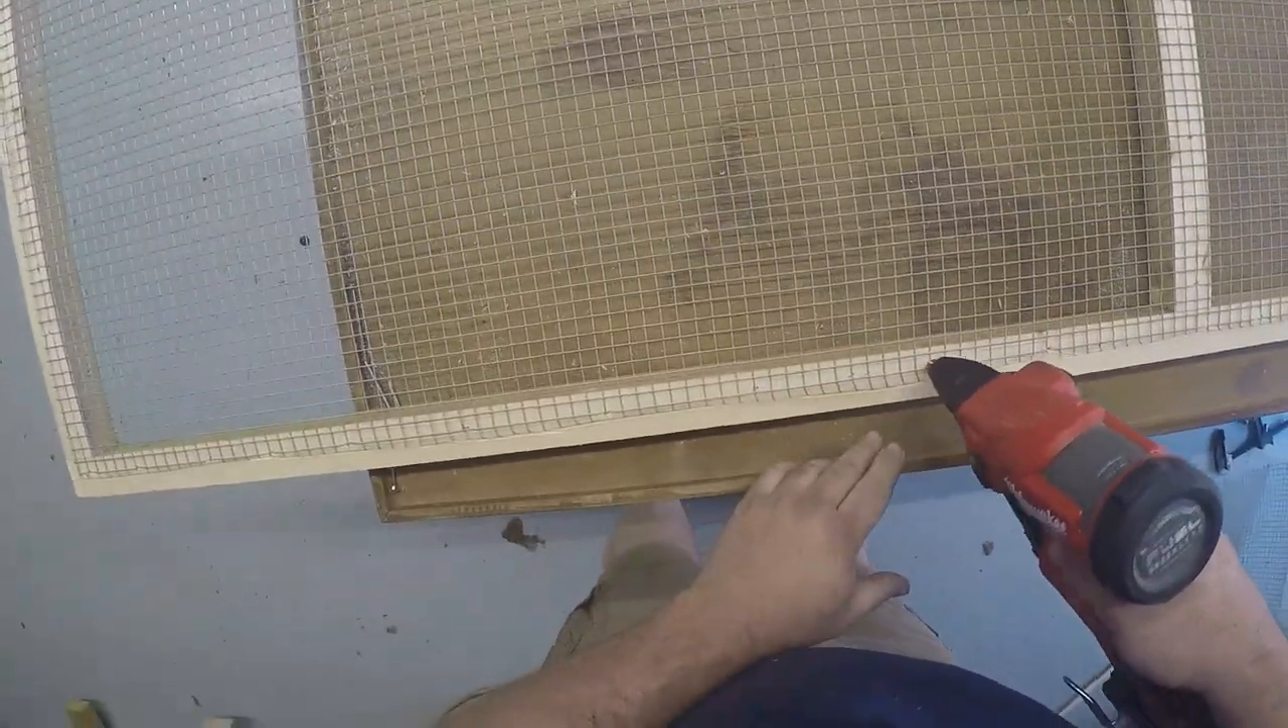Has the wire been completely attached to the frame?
No.